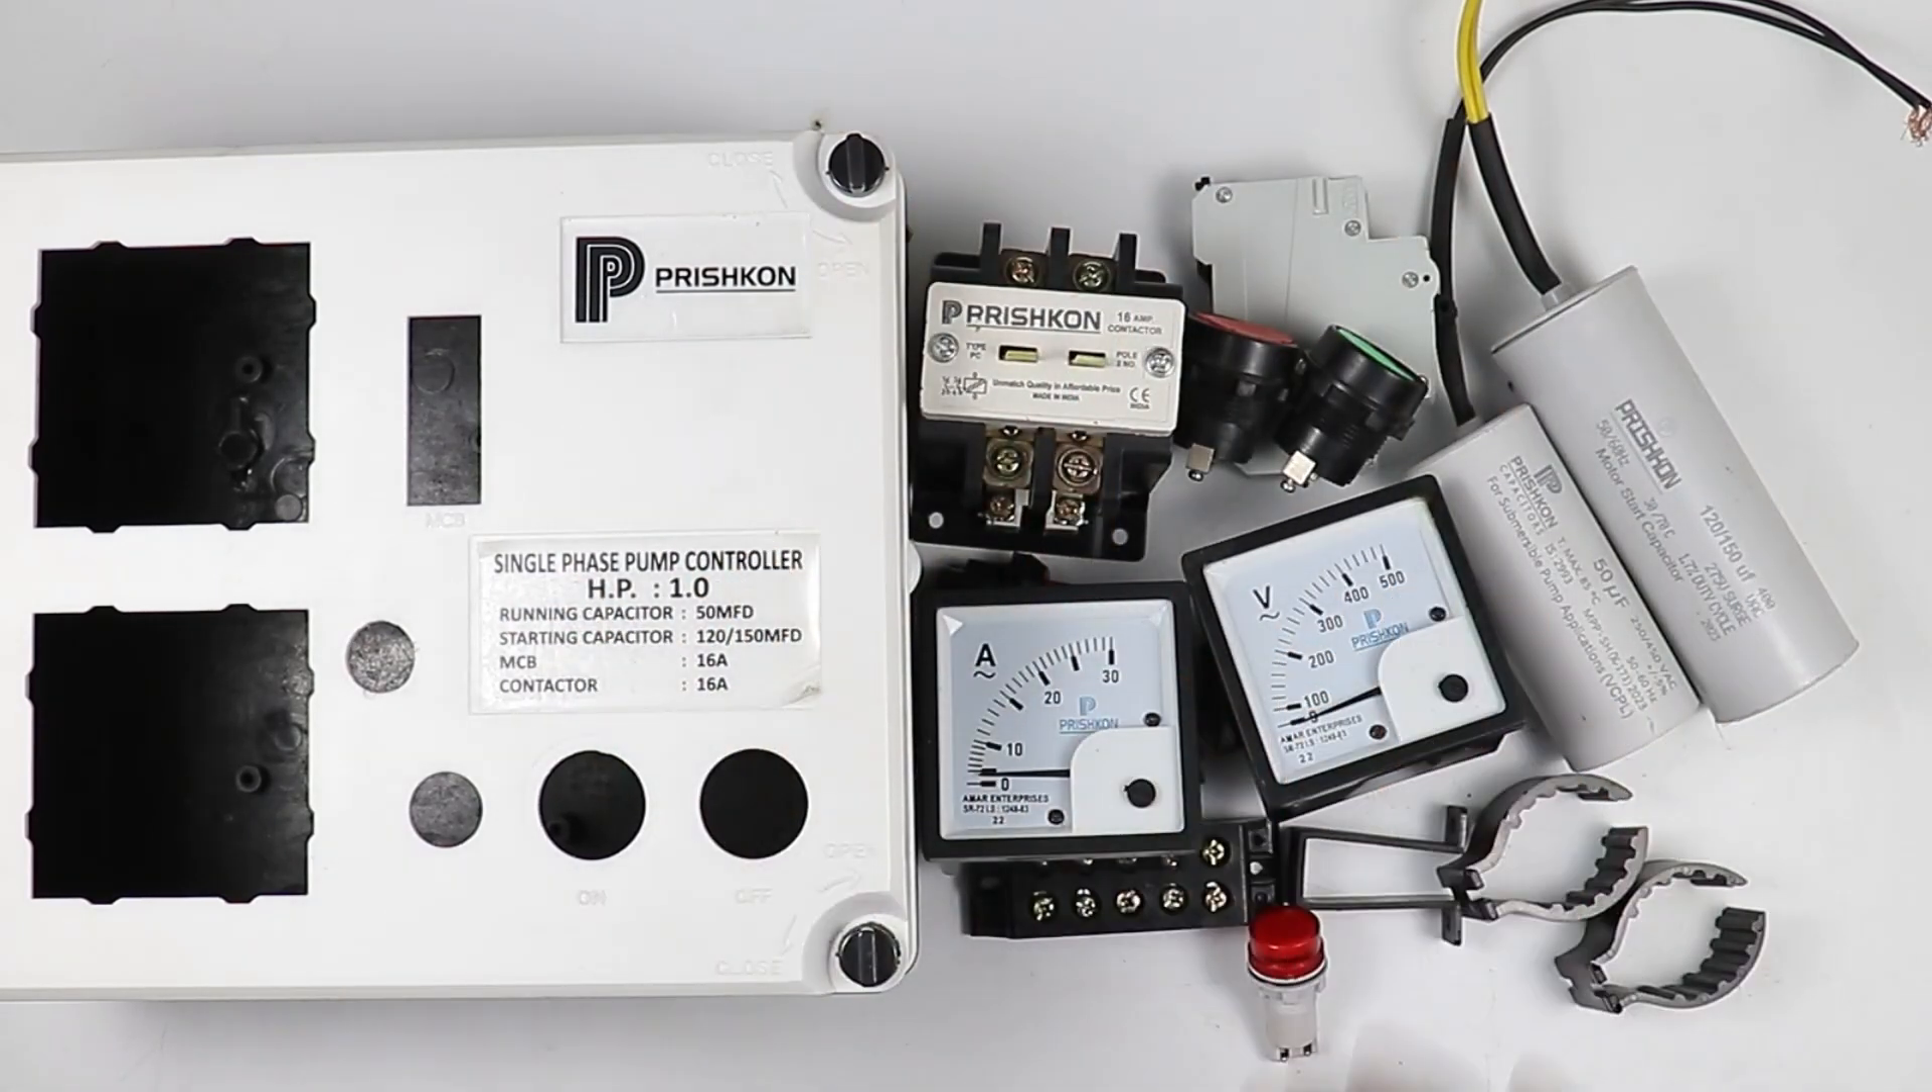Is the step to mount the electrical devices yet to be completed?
Yes.